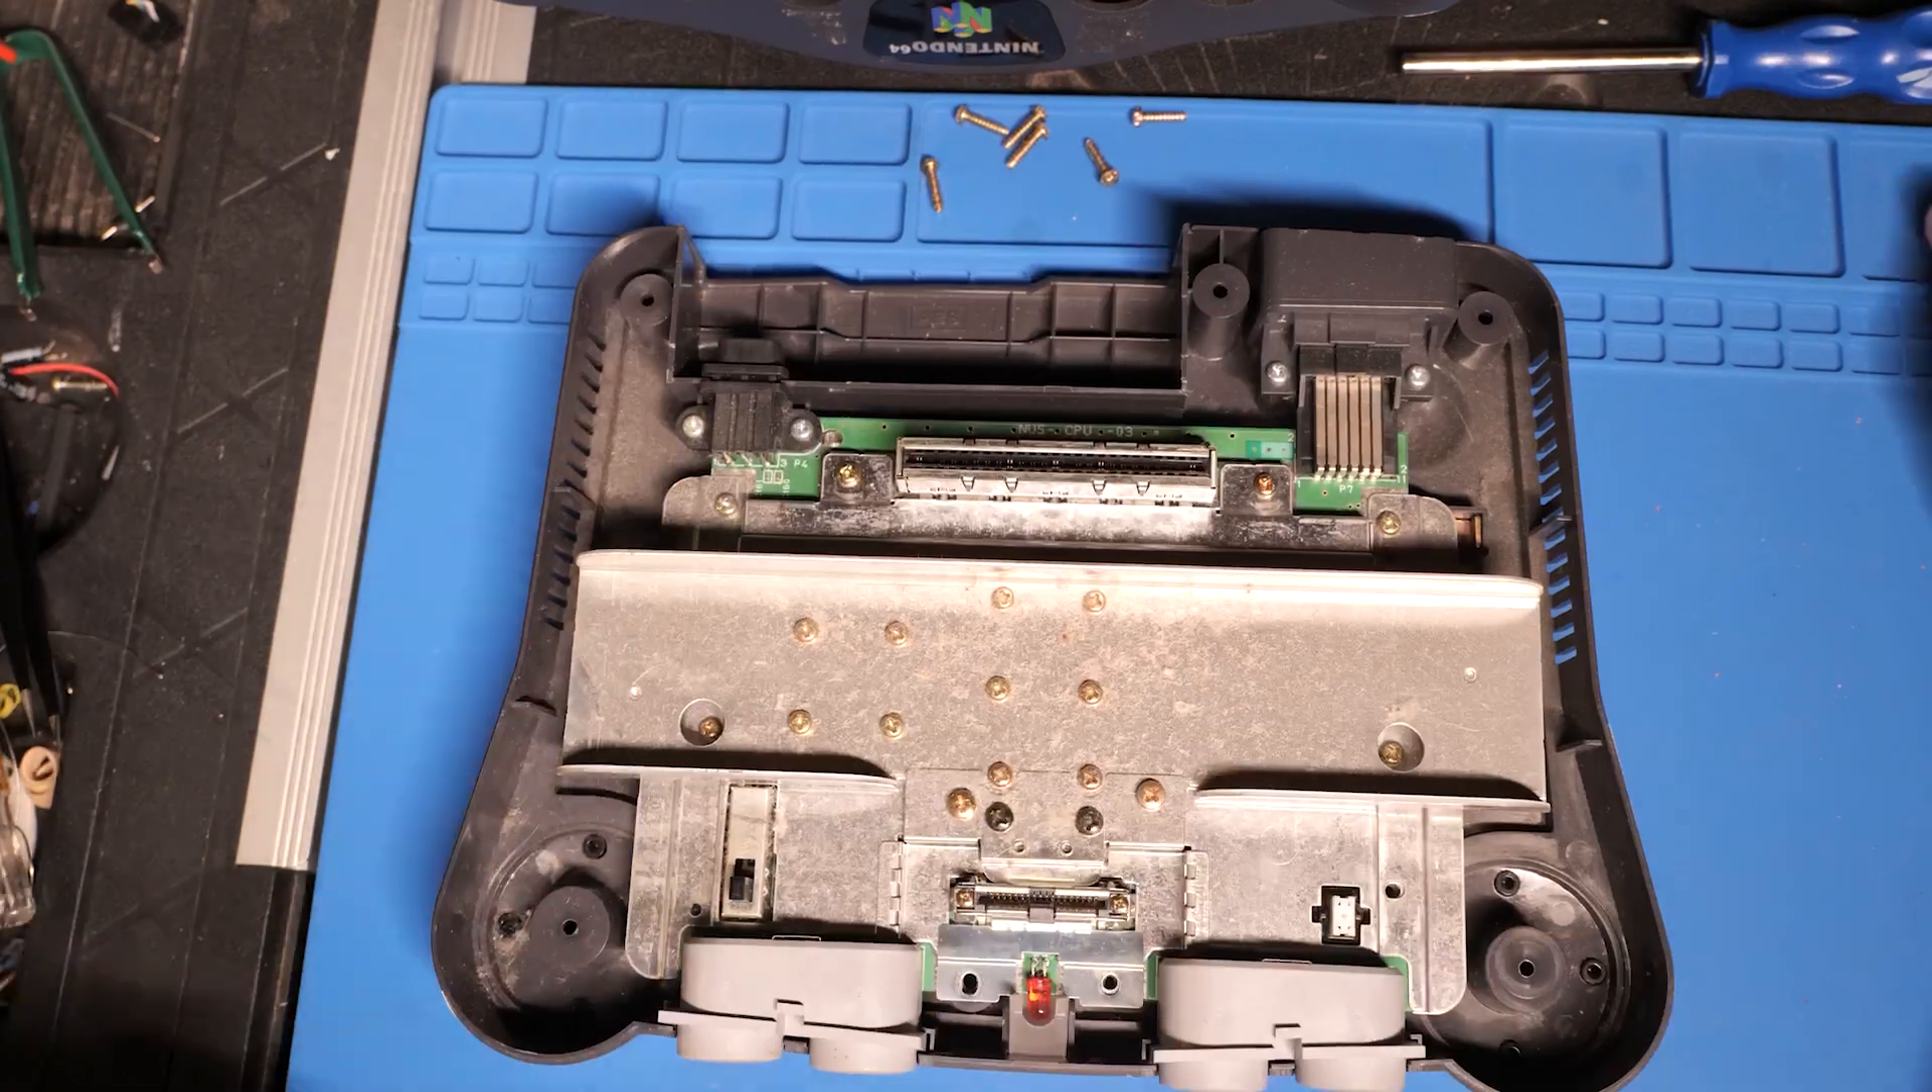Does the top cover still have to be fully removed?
No.